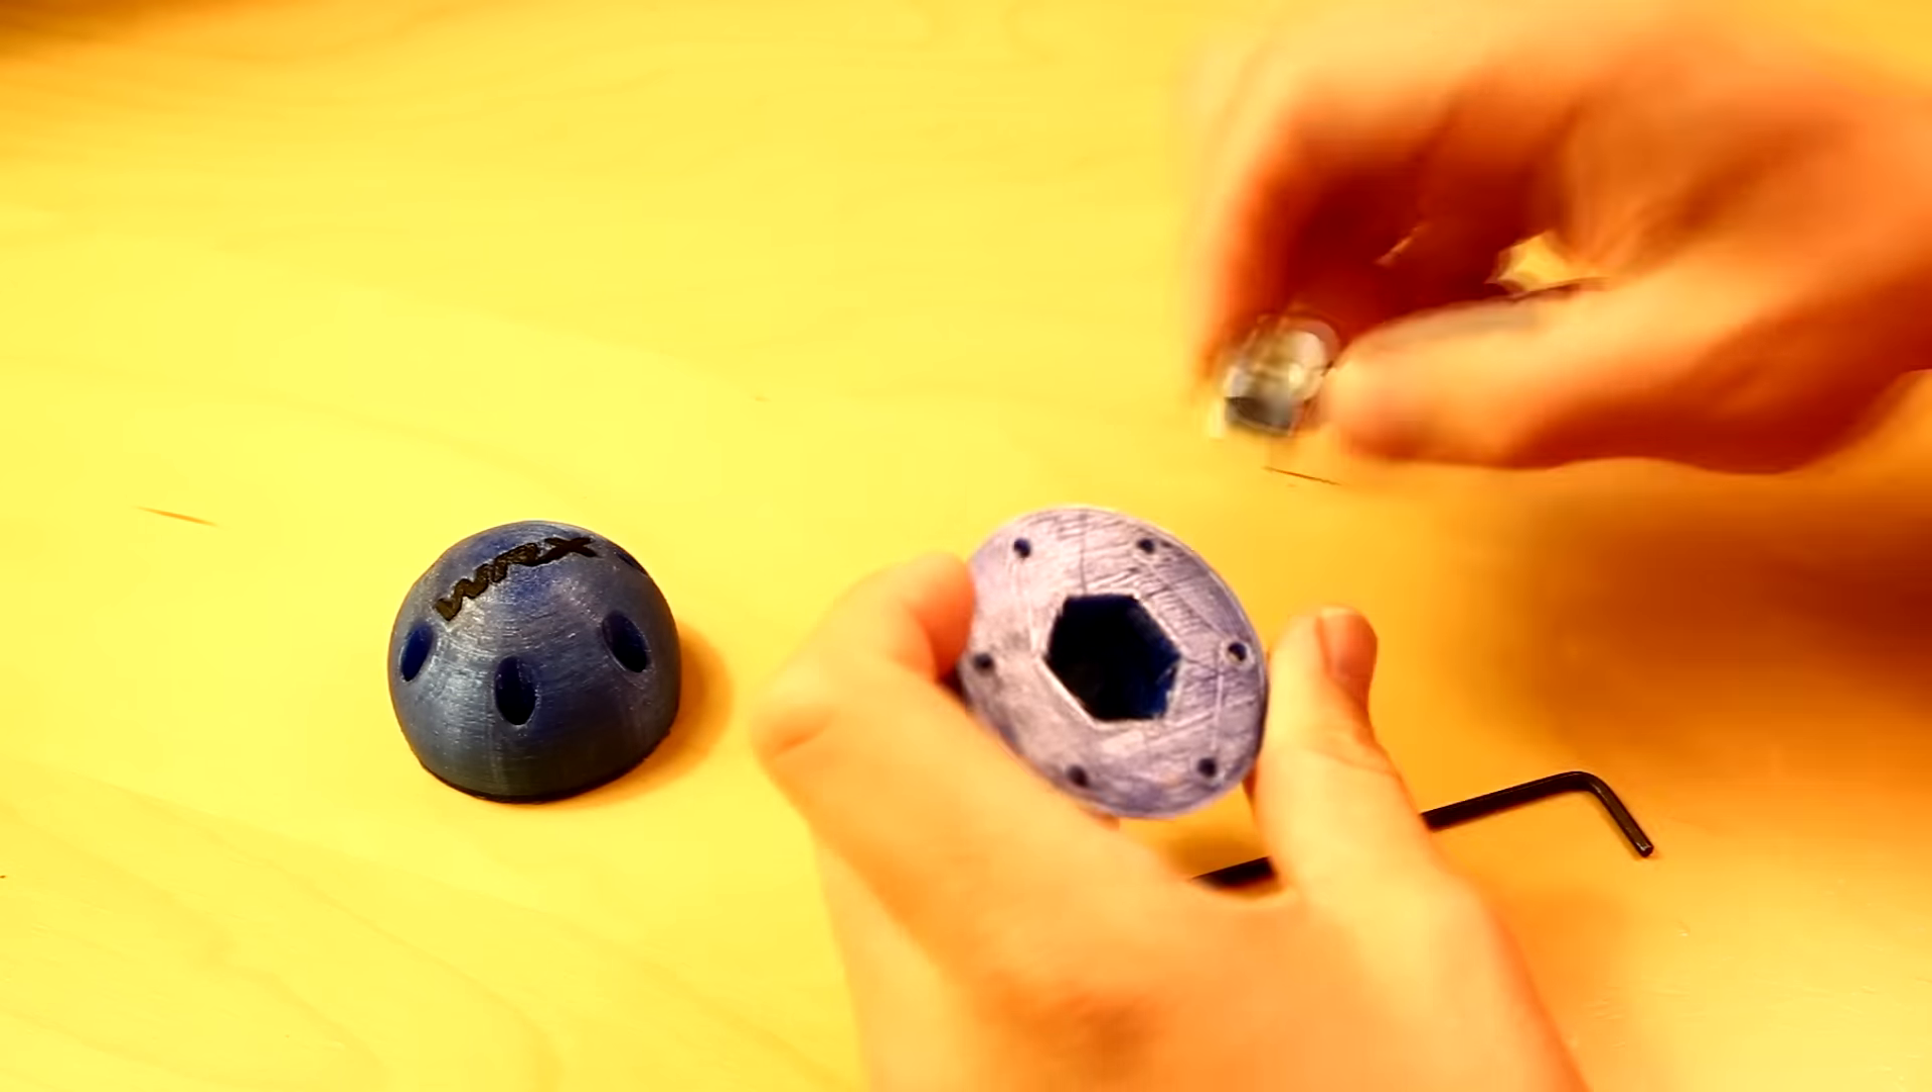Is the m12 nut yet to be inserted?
Yes.